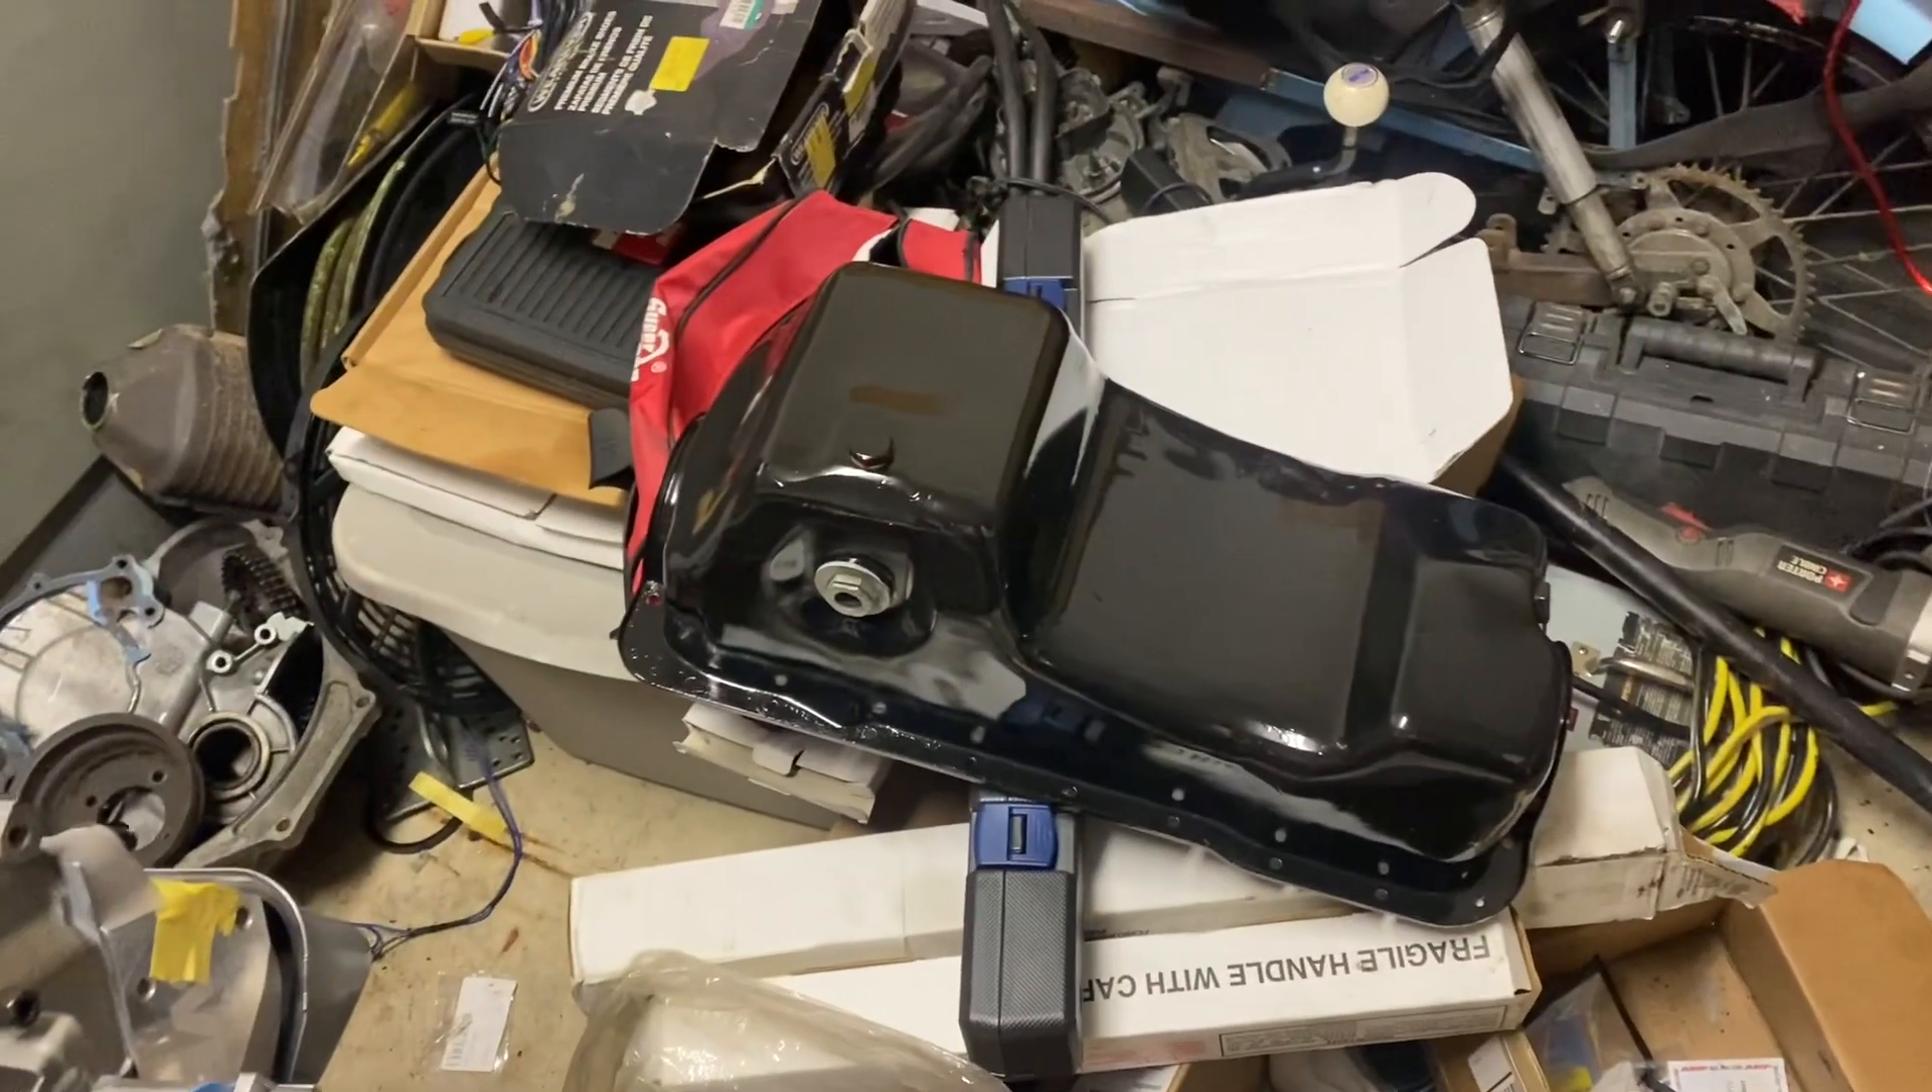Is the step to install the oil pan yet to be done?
Yes.